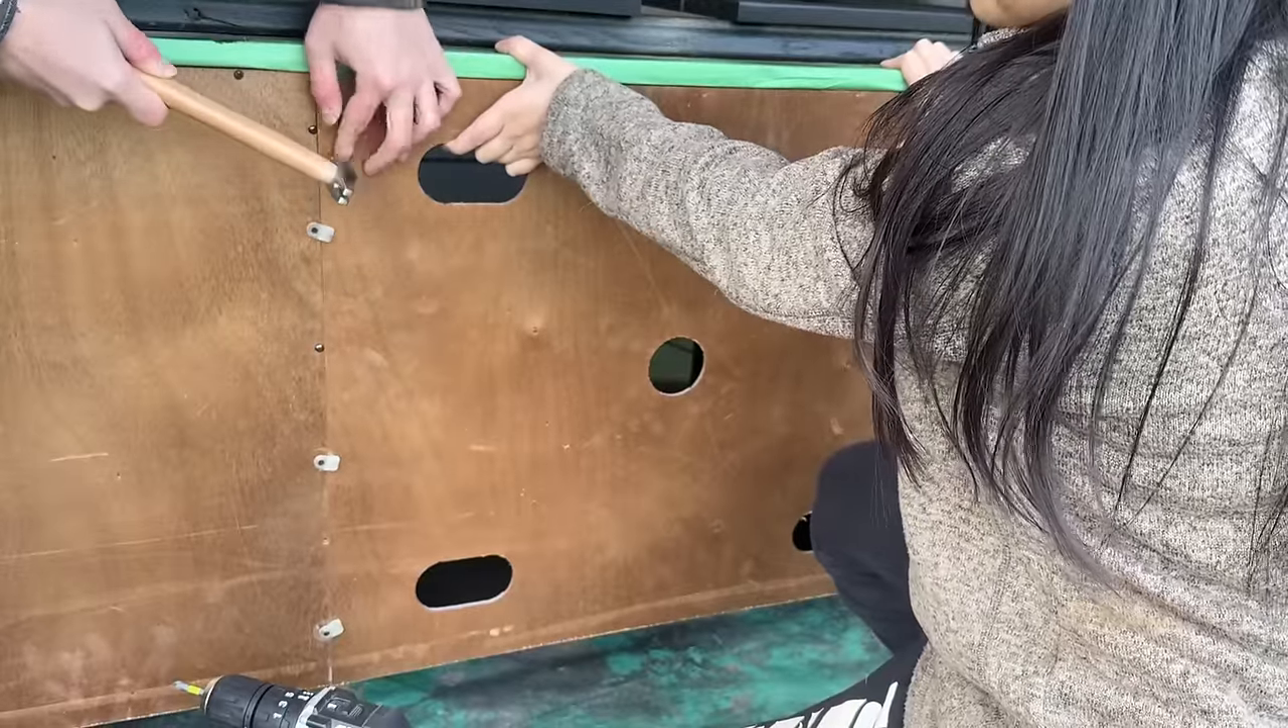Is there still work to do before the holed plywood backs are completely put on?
Yes.